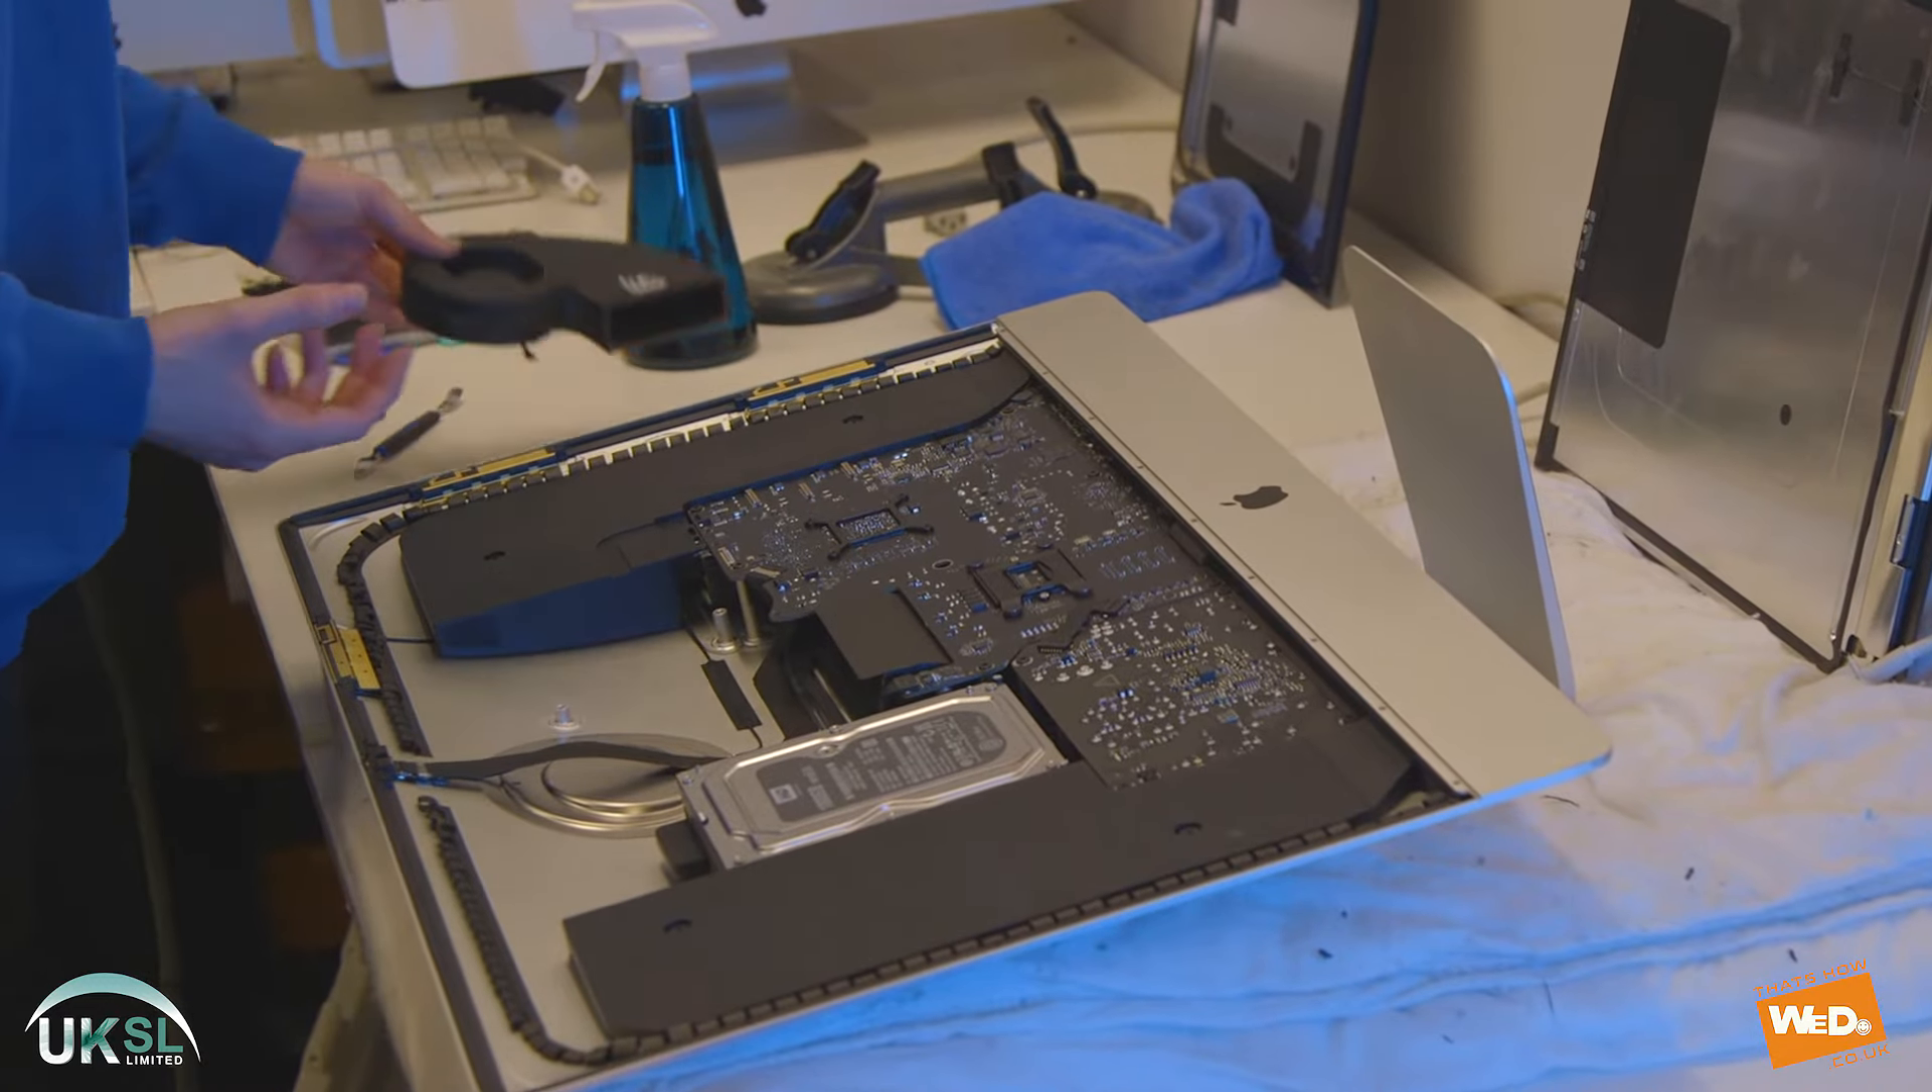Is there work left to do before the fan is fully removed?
No.